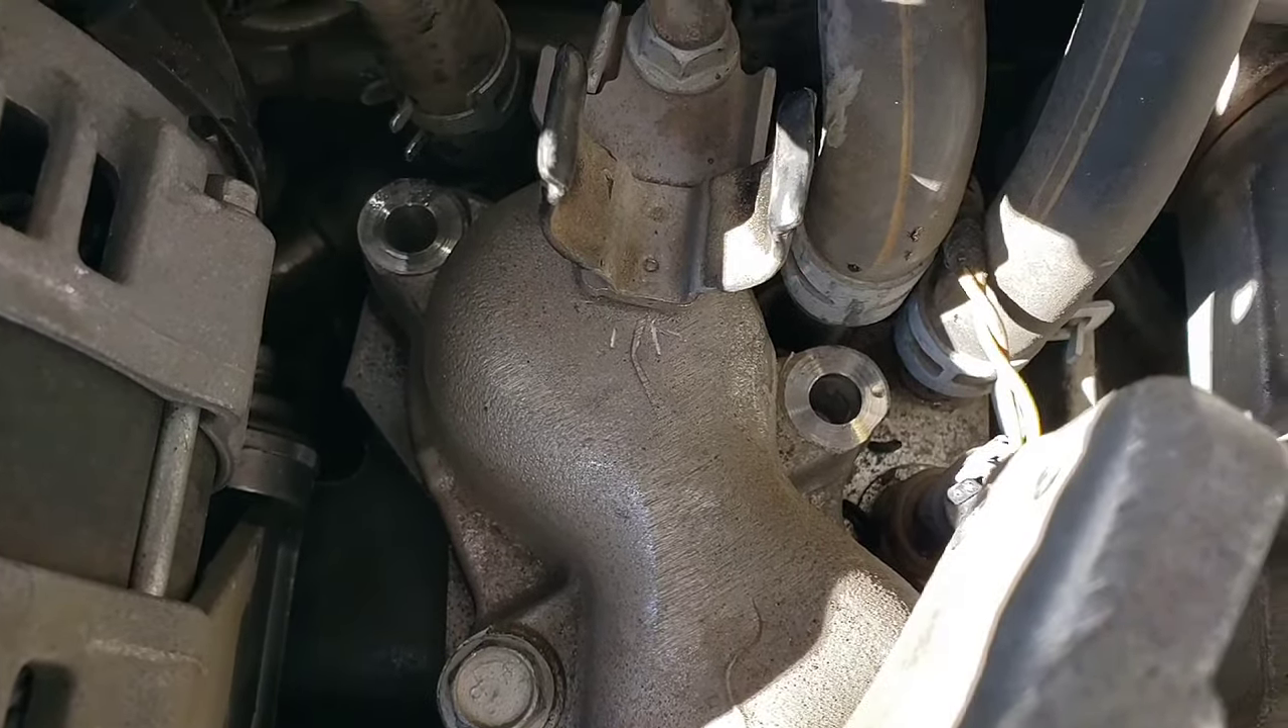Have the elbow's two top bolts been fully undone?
Yes.